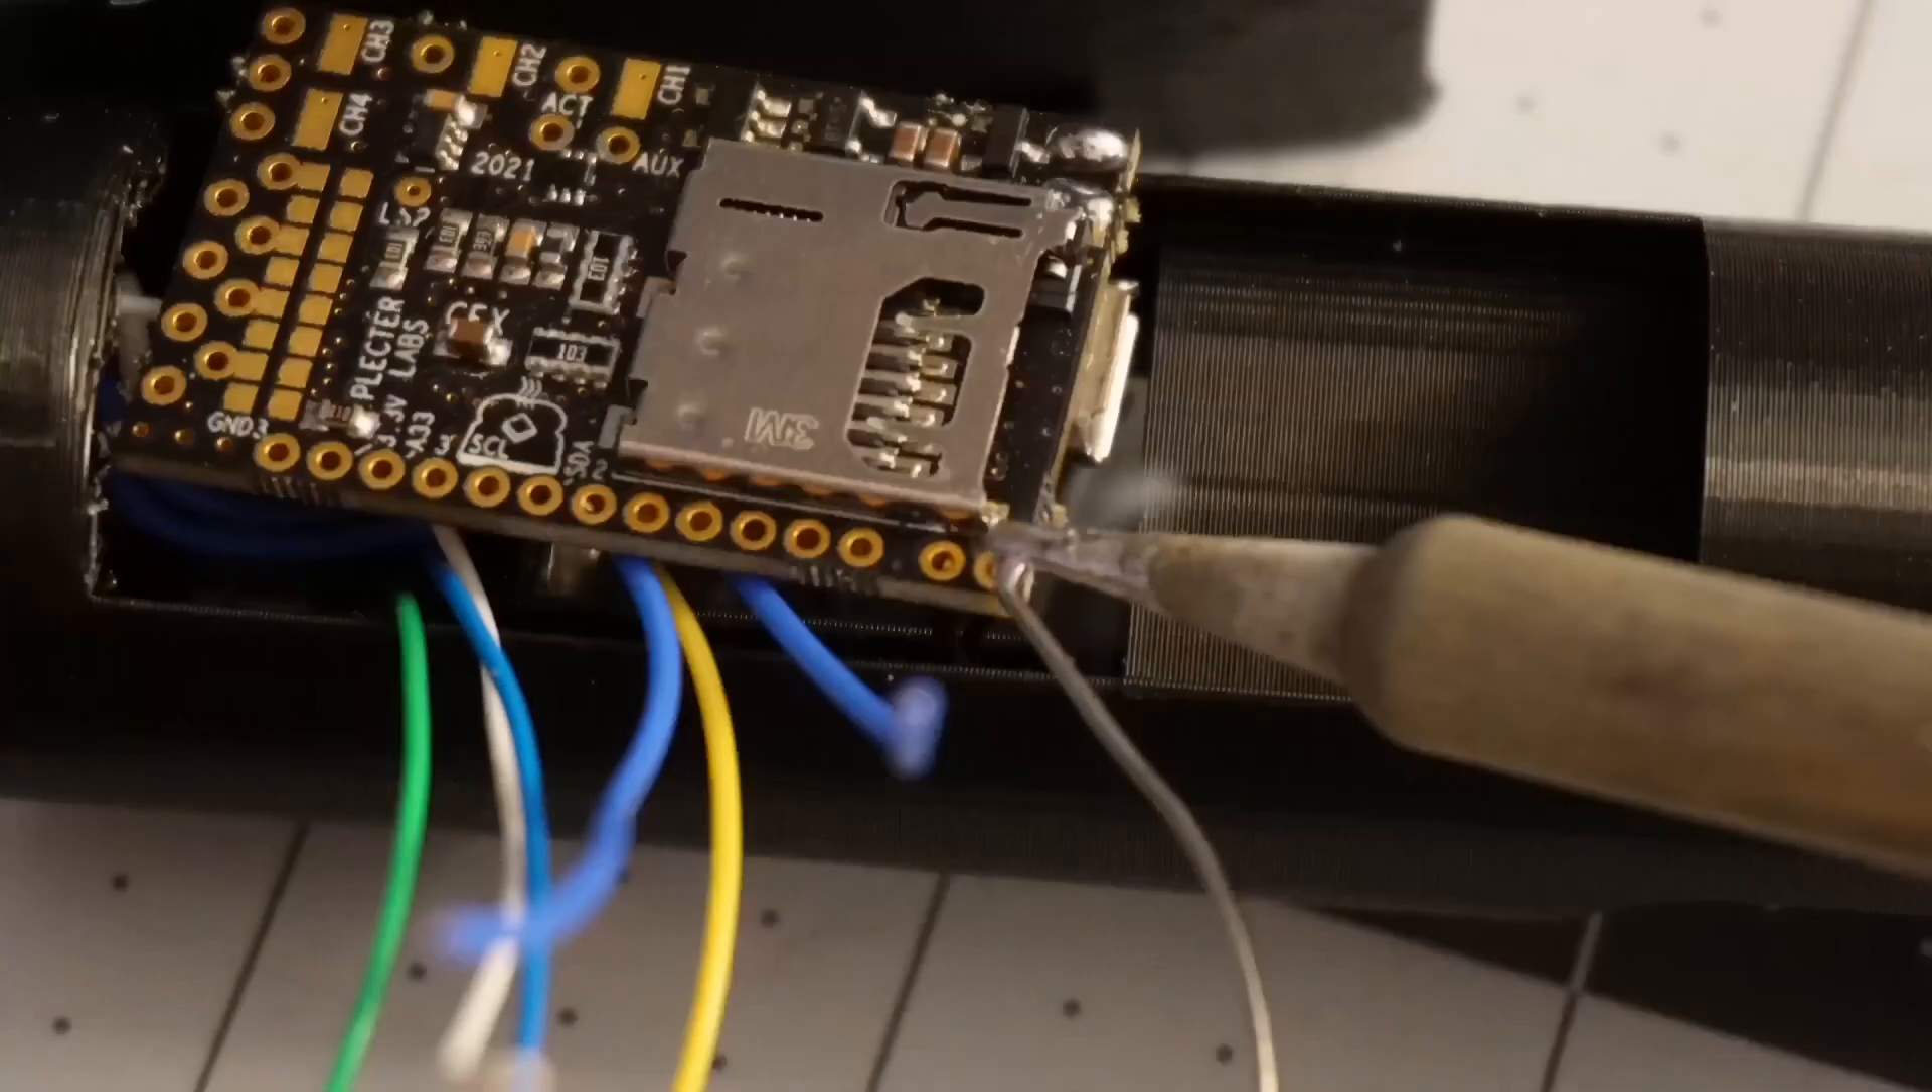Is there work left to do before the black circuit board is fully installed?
Yes.